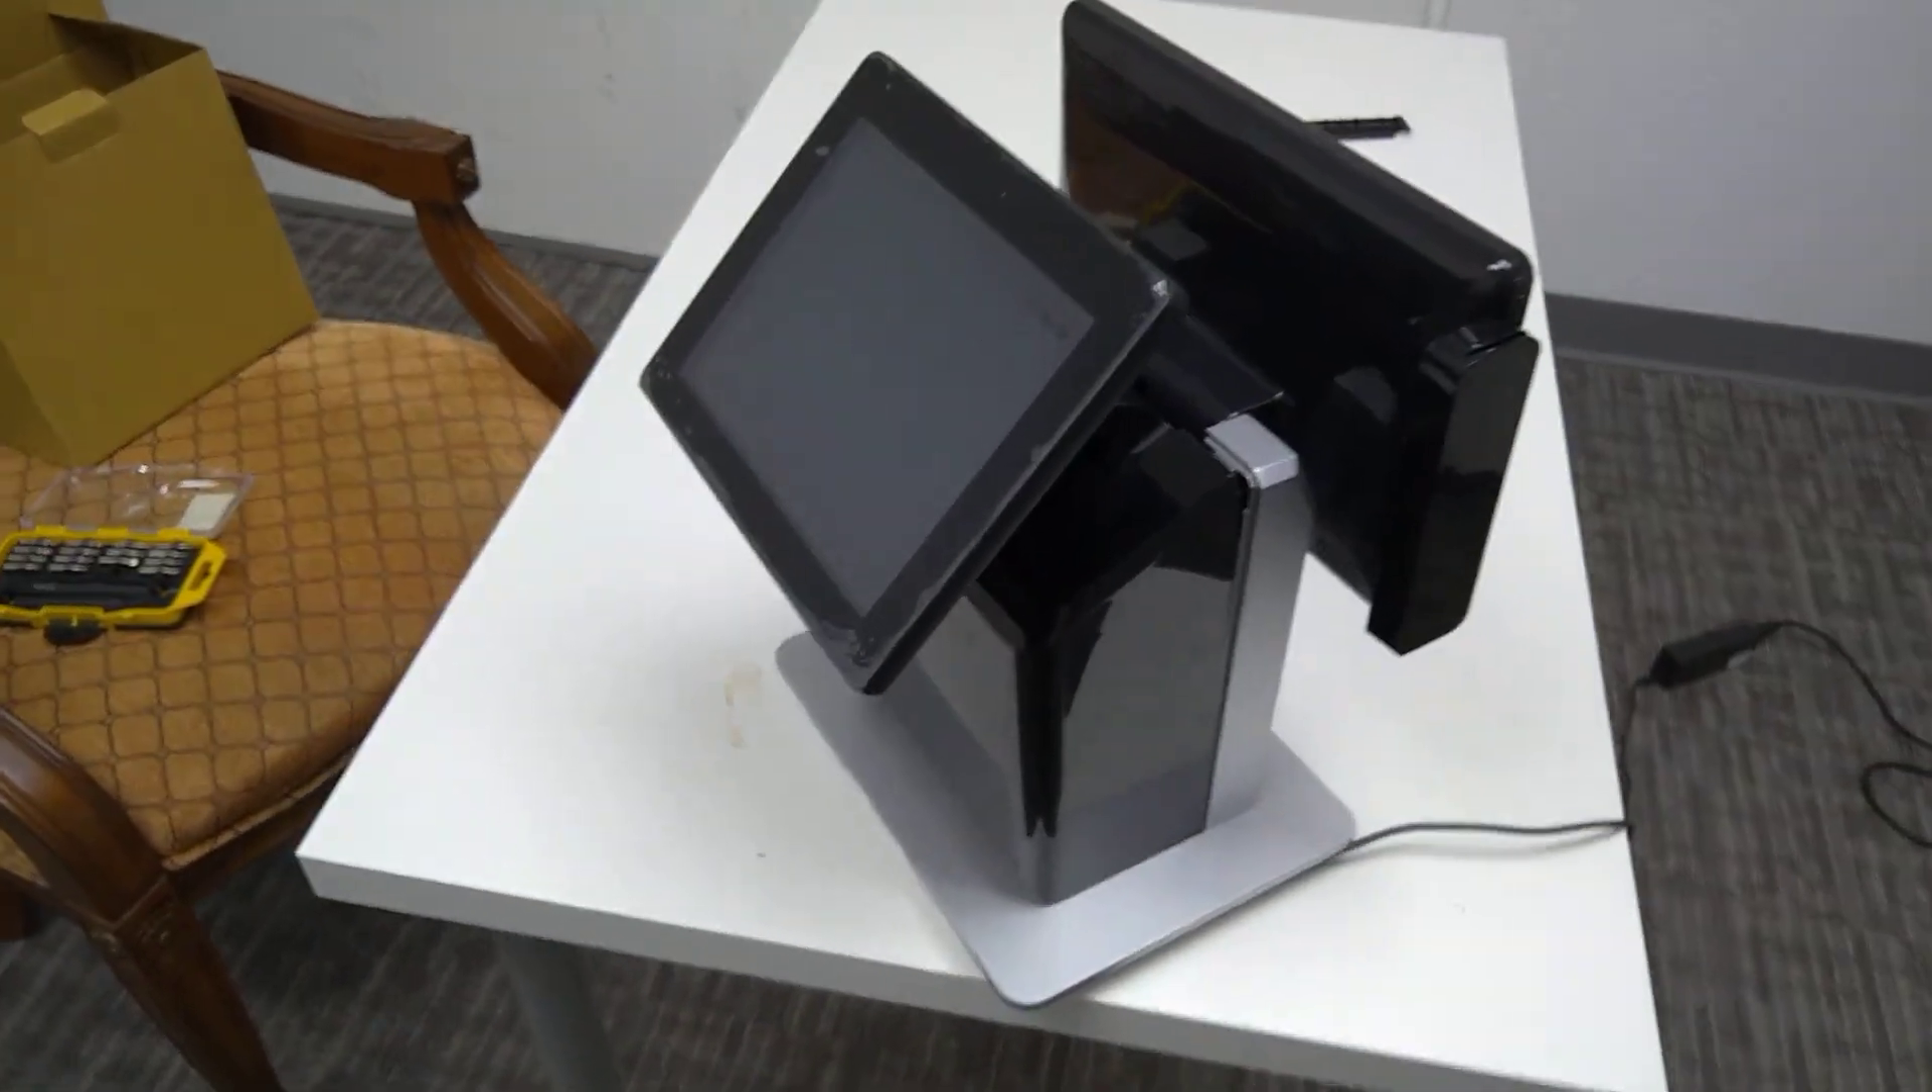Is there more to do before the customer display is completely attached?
No.